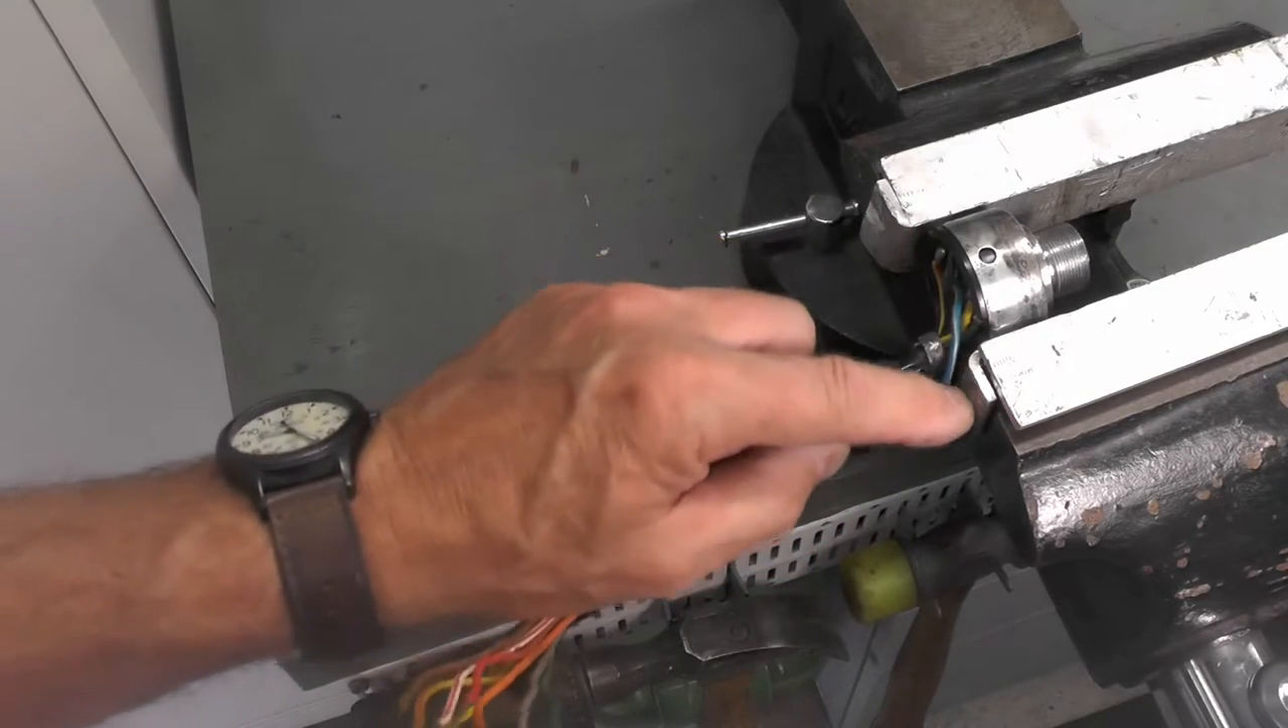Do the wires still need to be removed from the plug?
Yes.